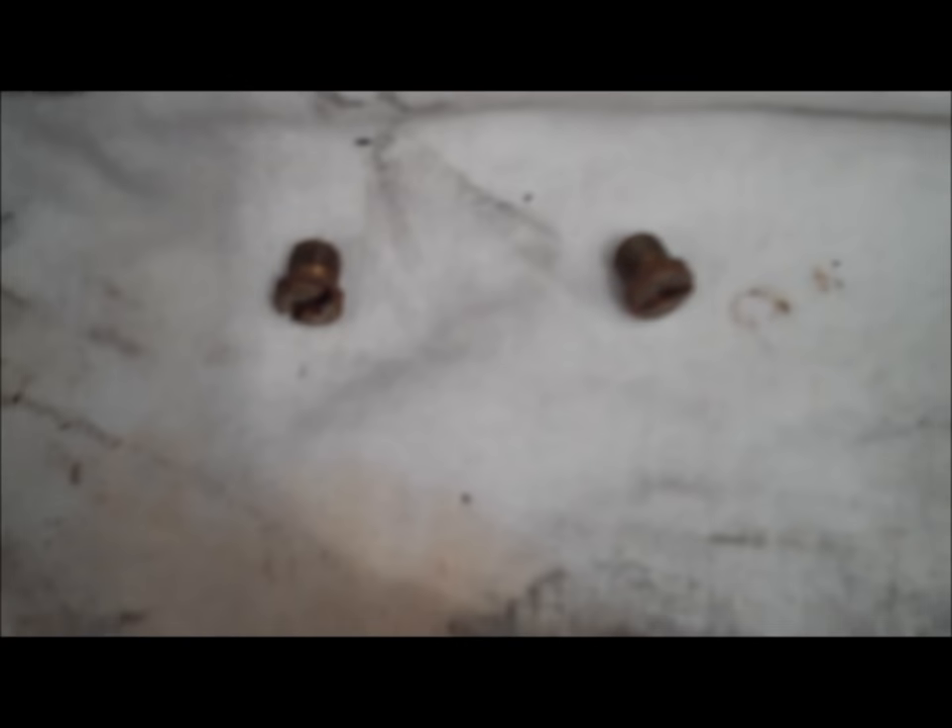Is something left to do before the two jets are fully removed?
No.